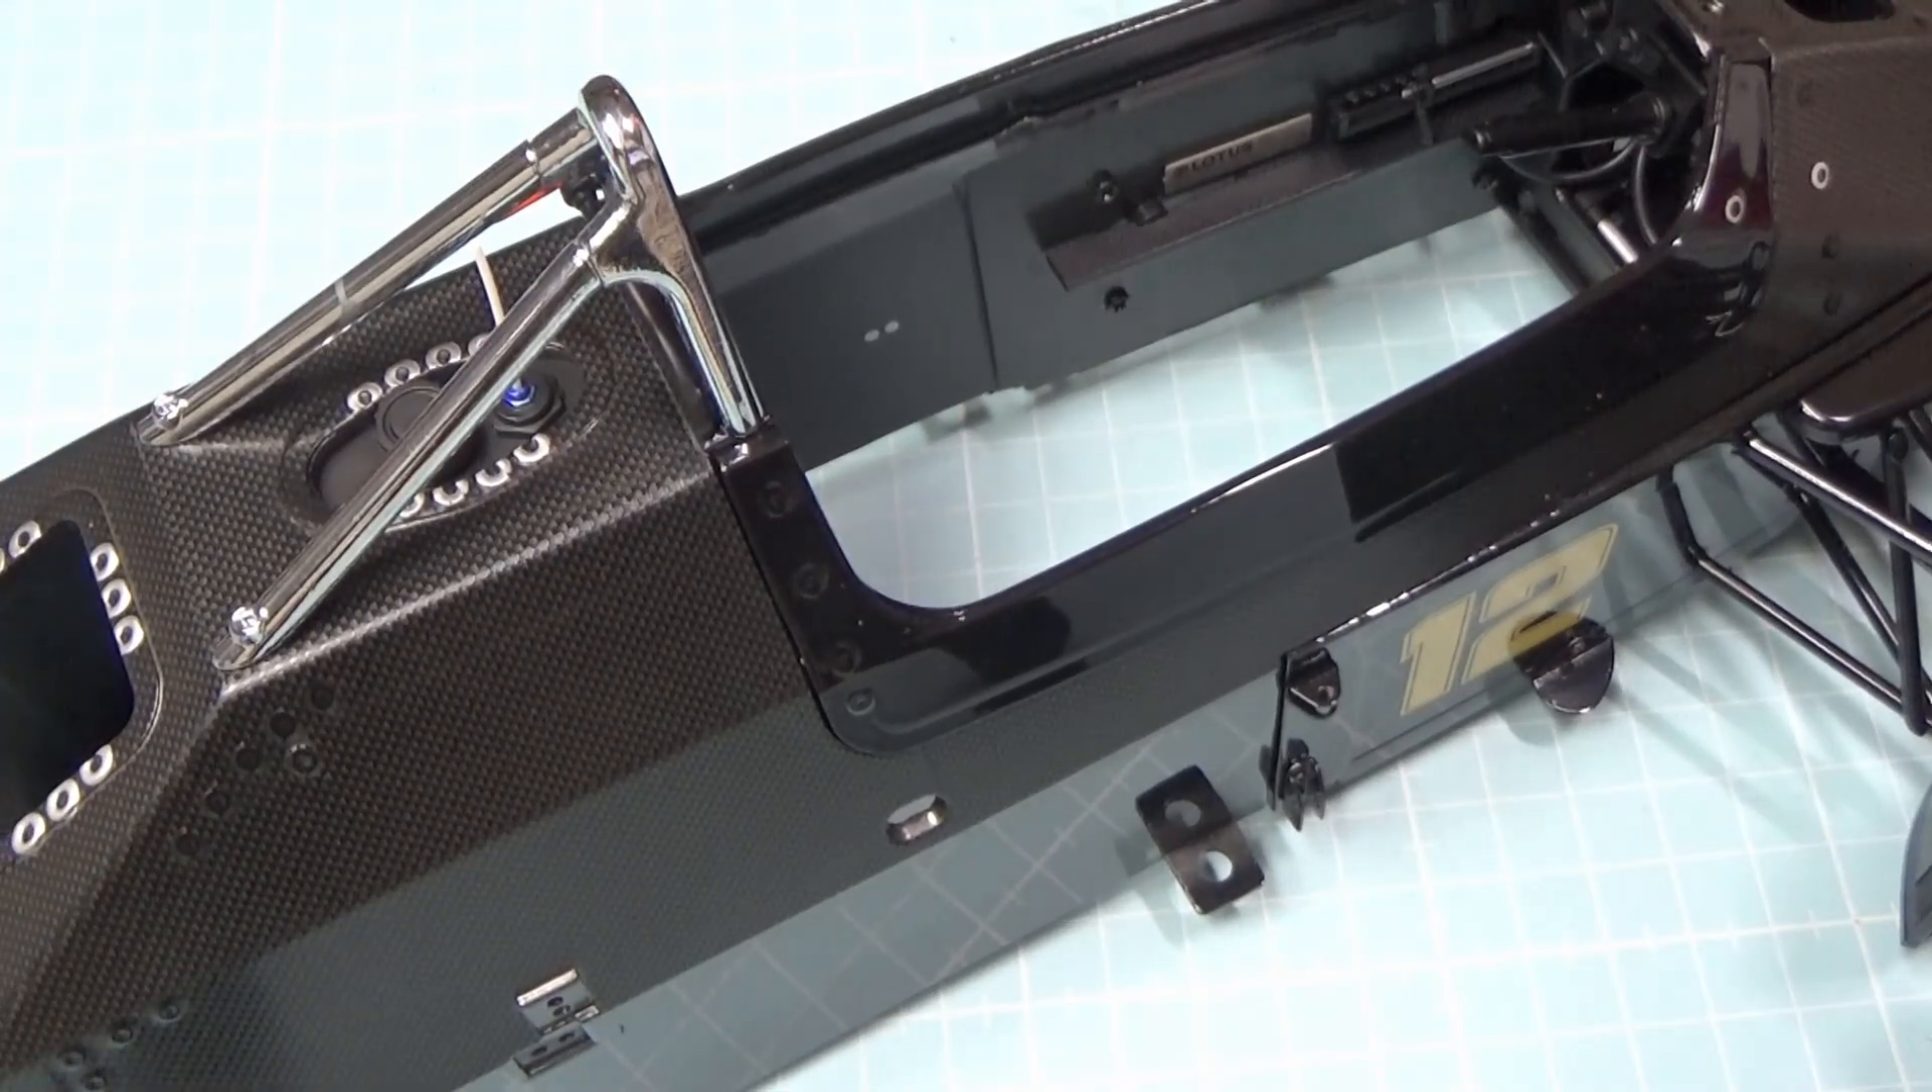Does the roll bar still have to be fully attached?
No.